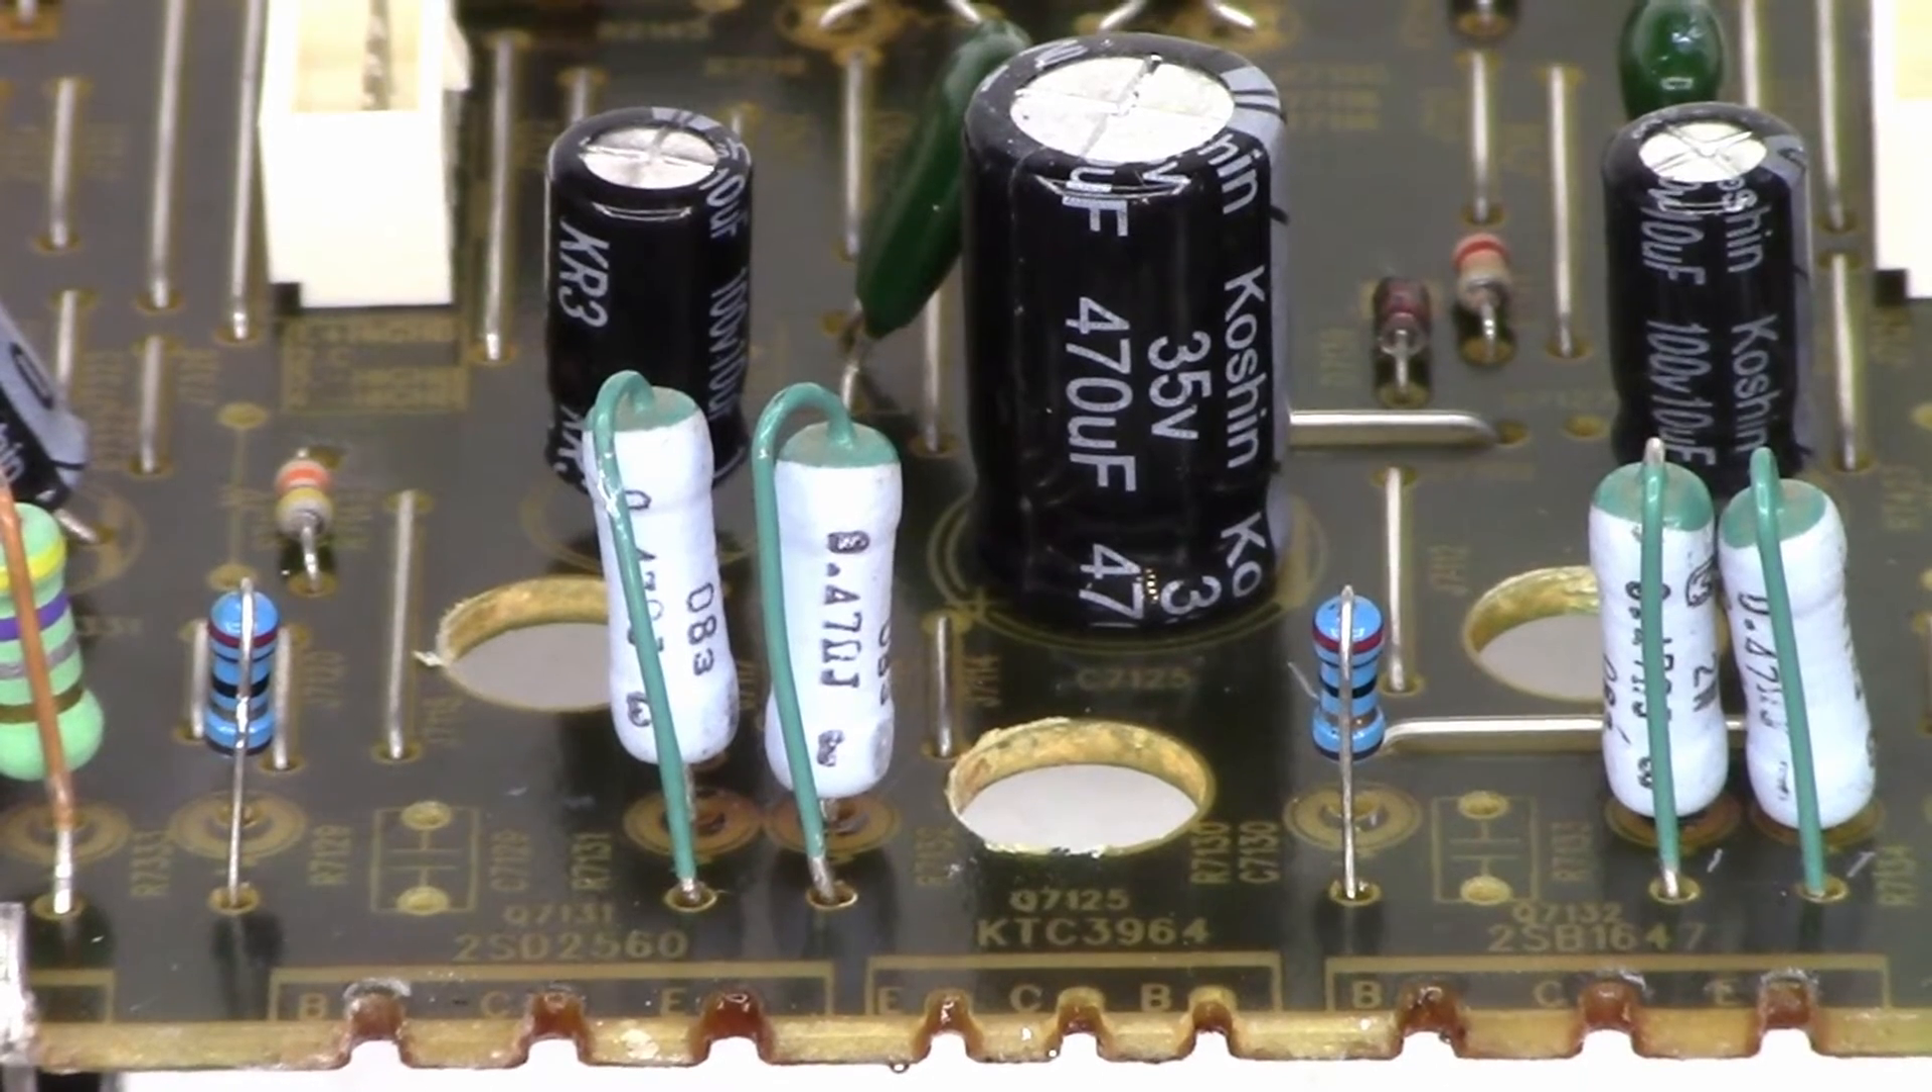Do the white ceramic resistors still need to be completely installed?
No.